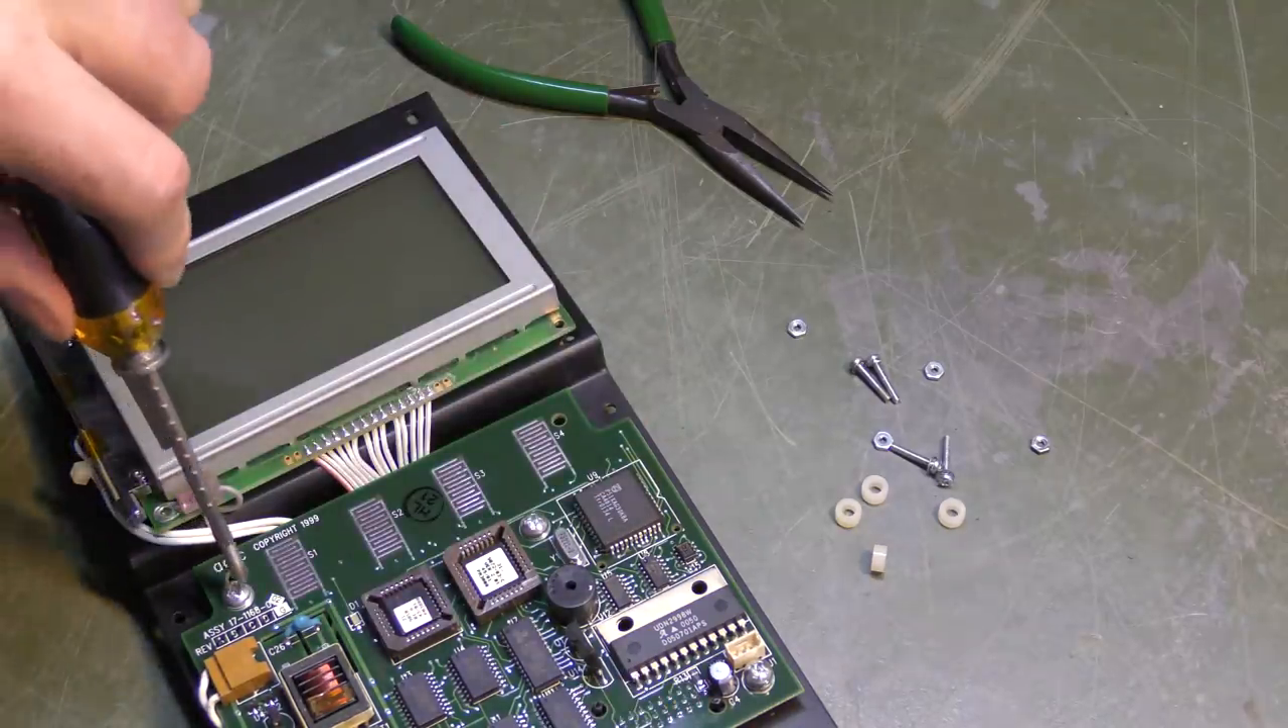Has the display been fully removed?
No.